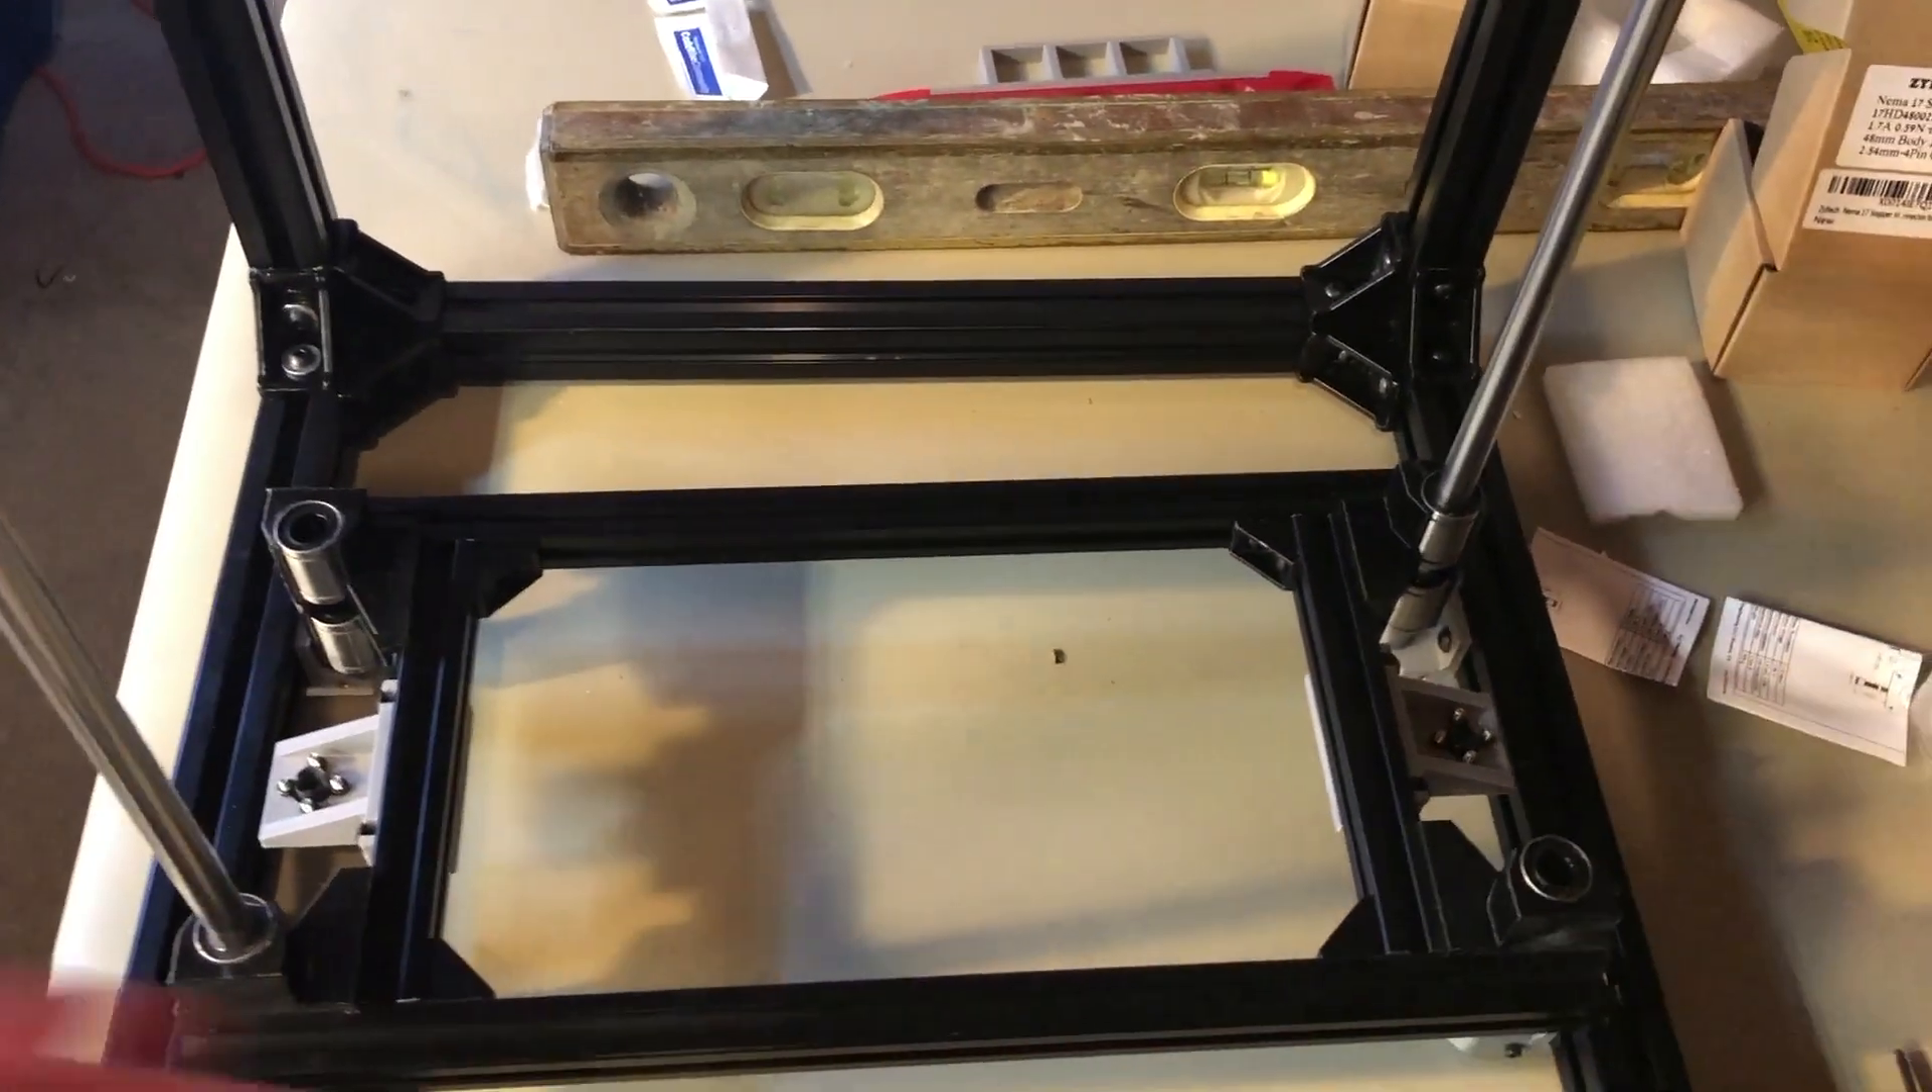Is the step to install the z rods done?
No.